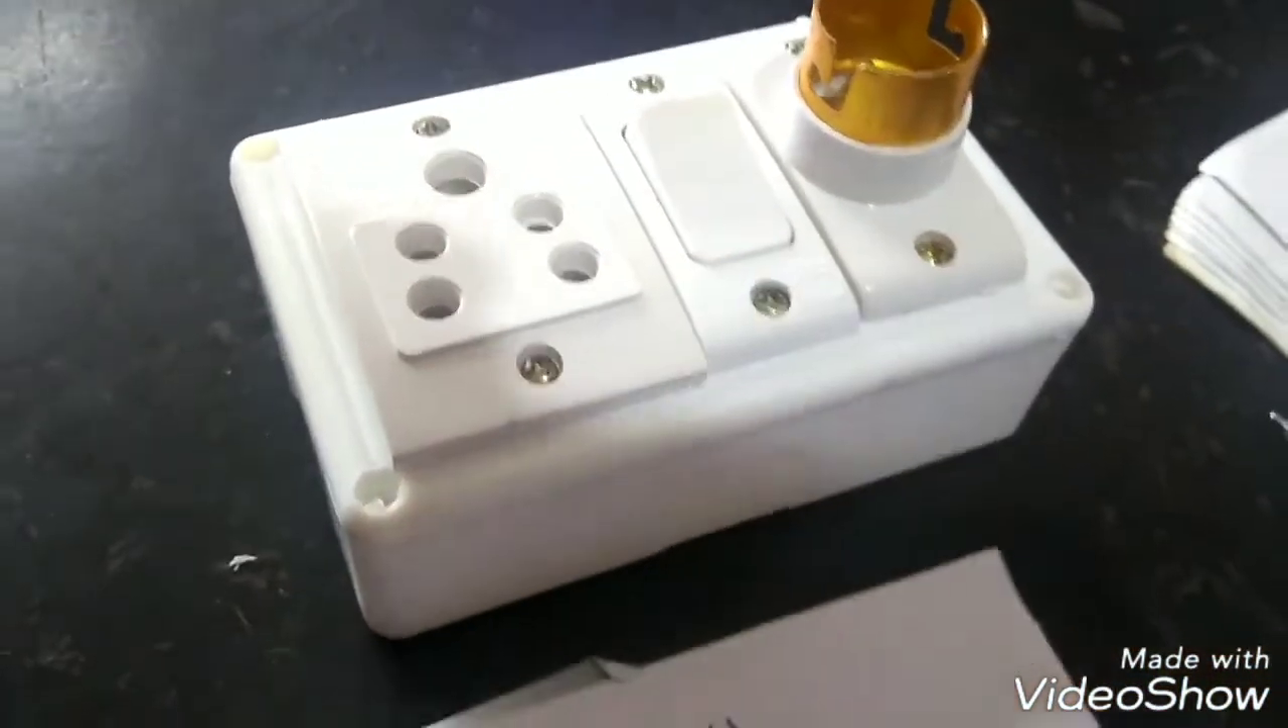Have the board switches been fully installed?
Yes.